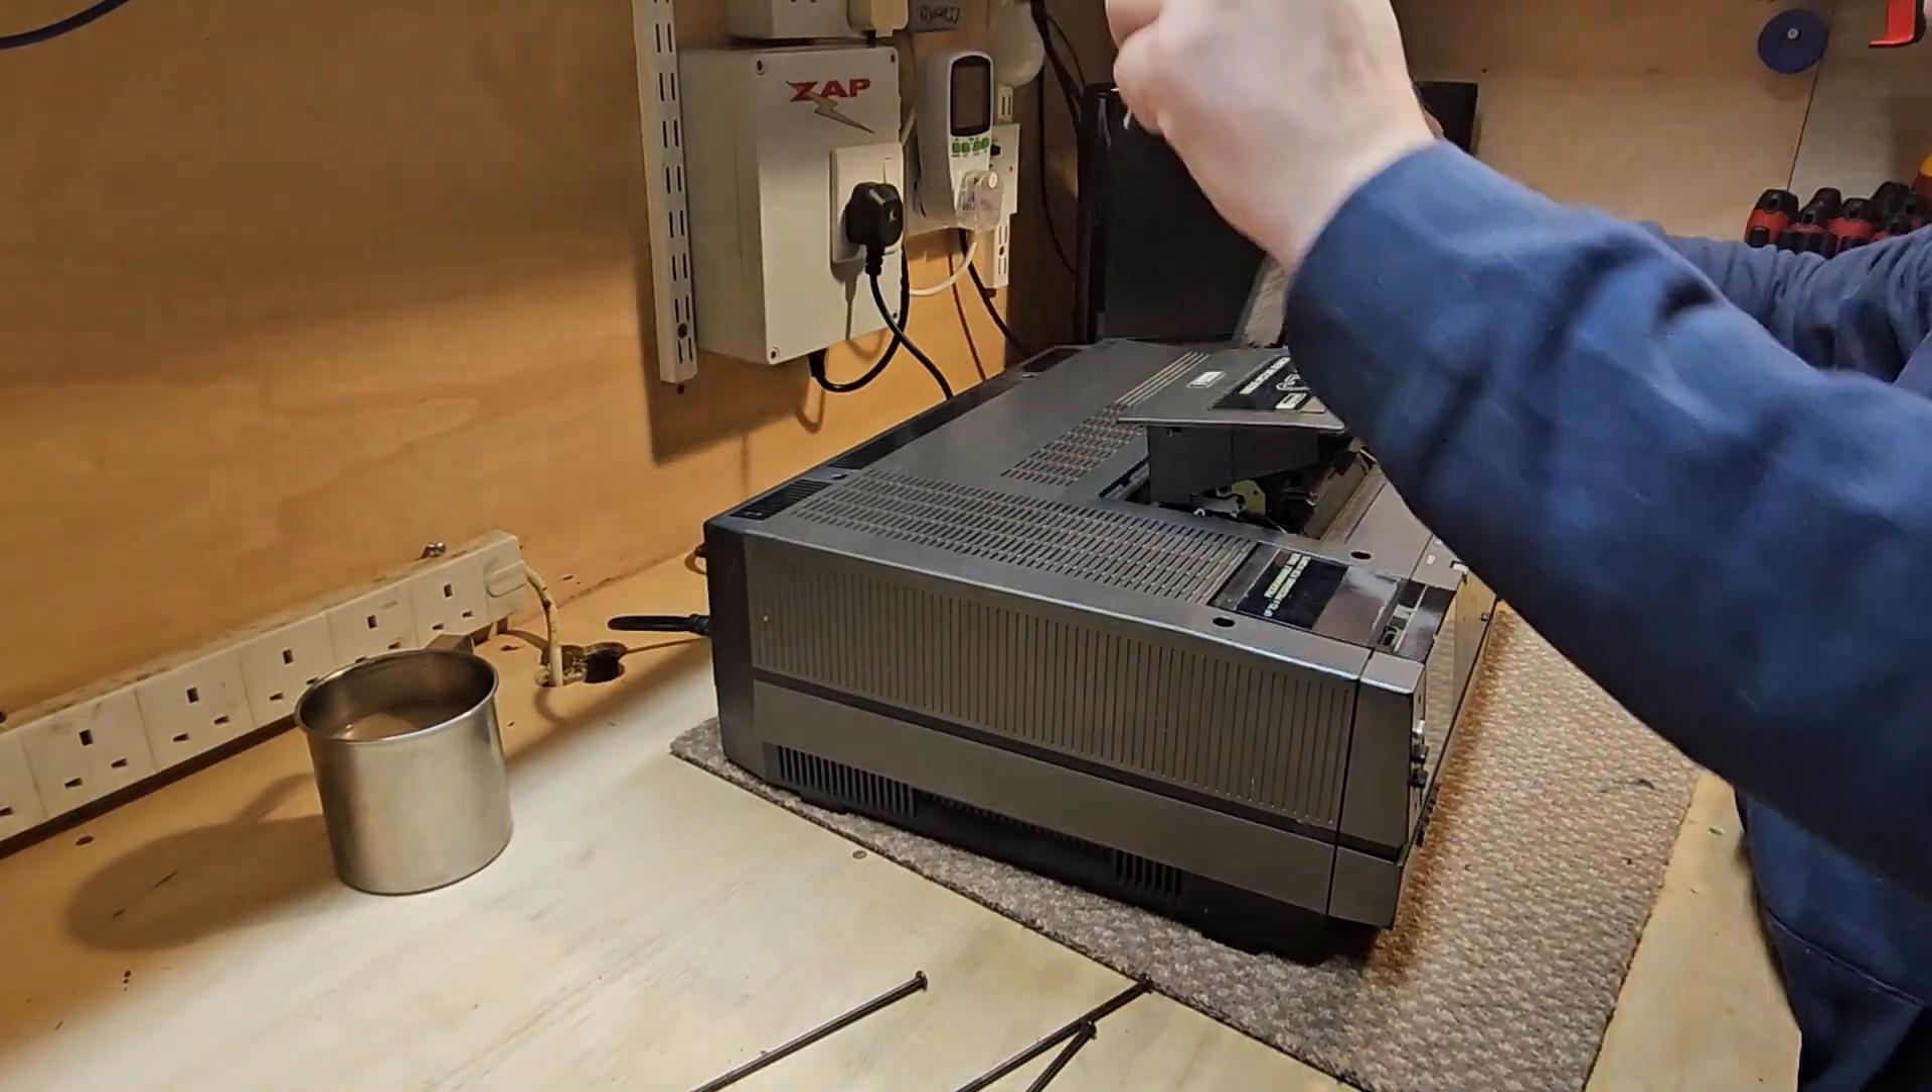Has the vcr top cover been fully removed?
No.